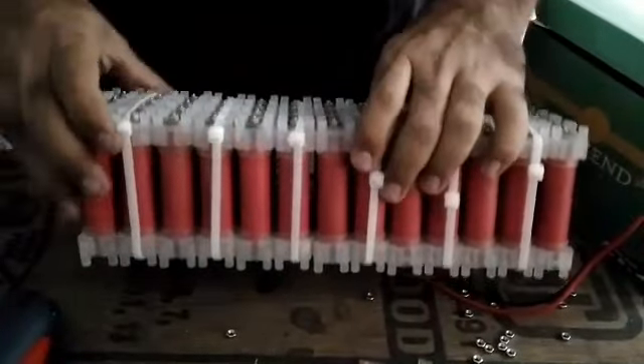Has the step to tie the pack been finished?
Yes.